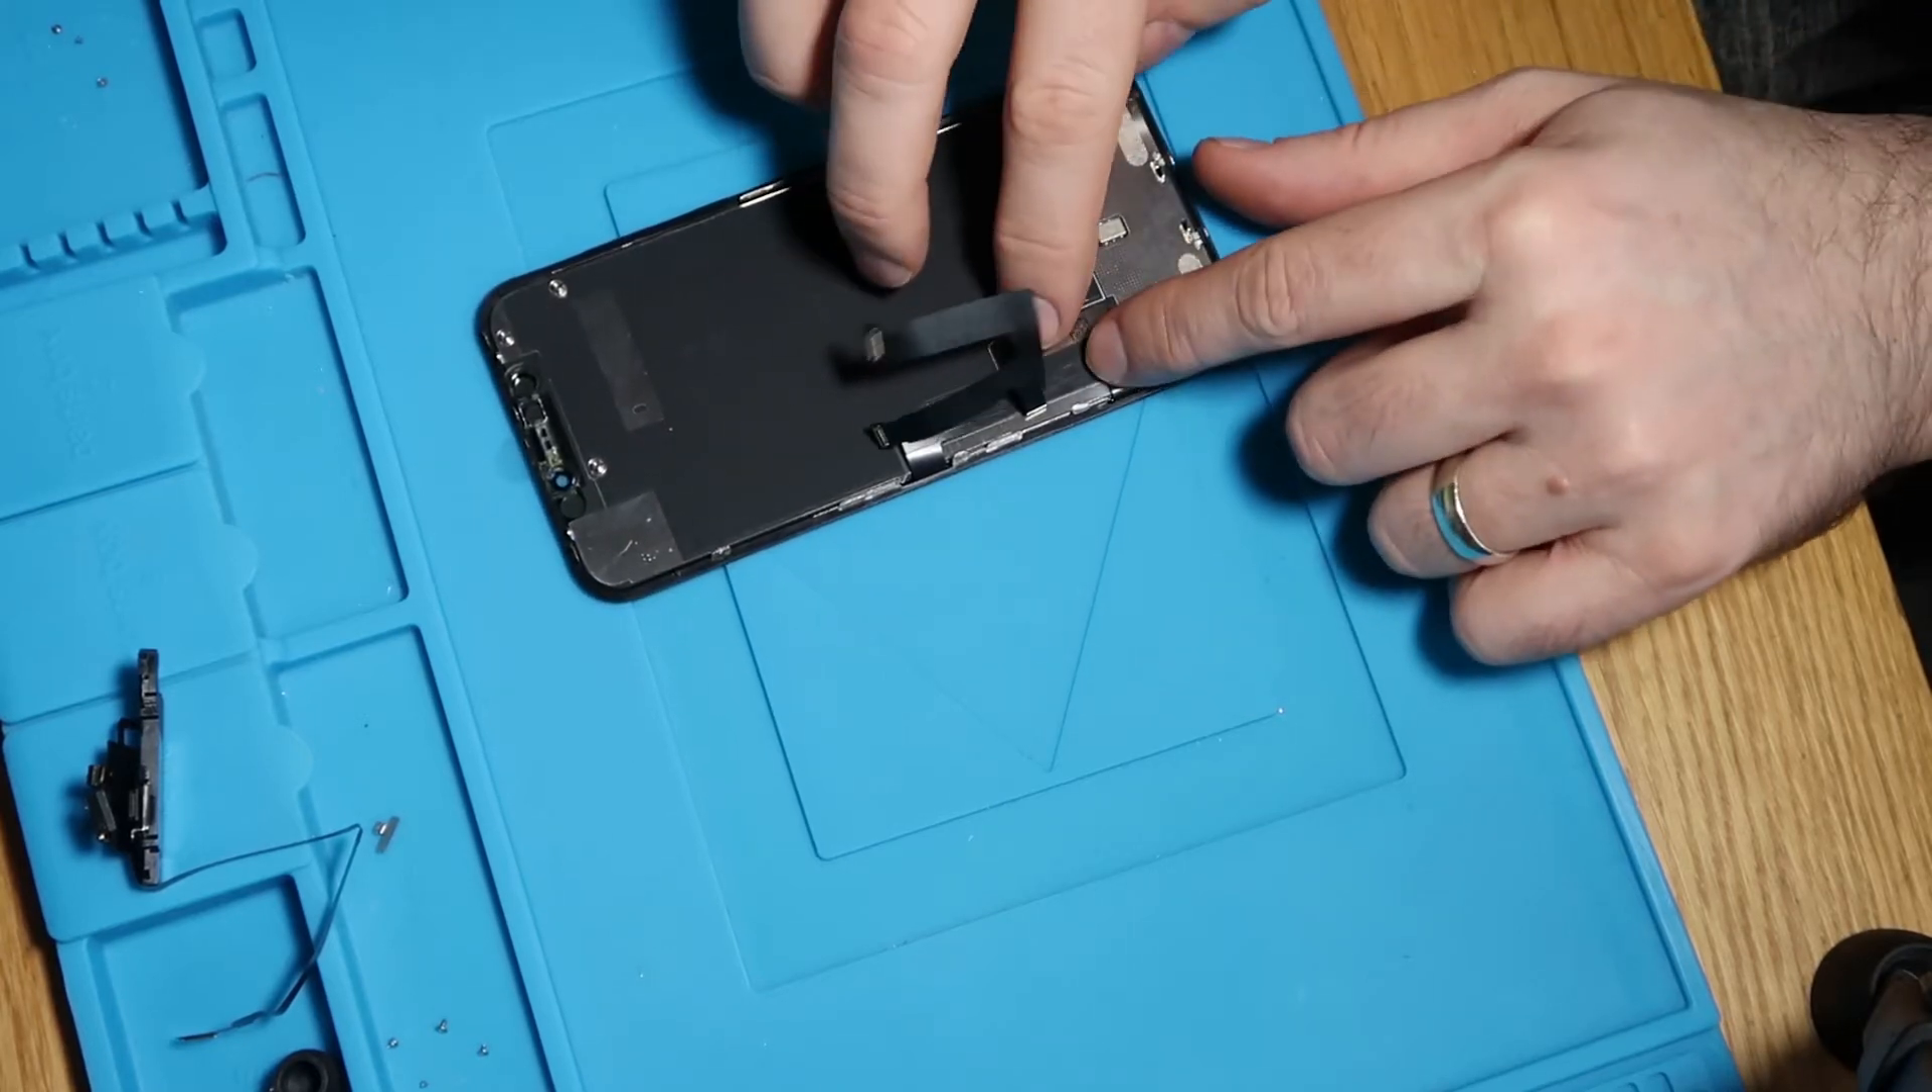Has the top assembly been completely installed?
No.